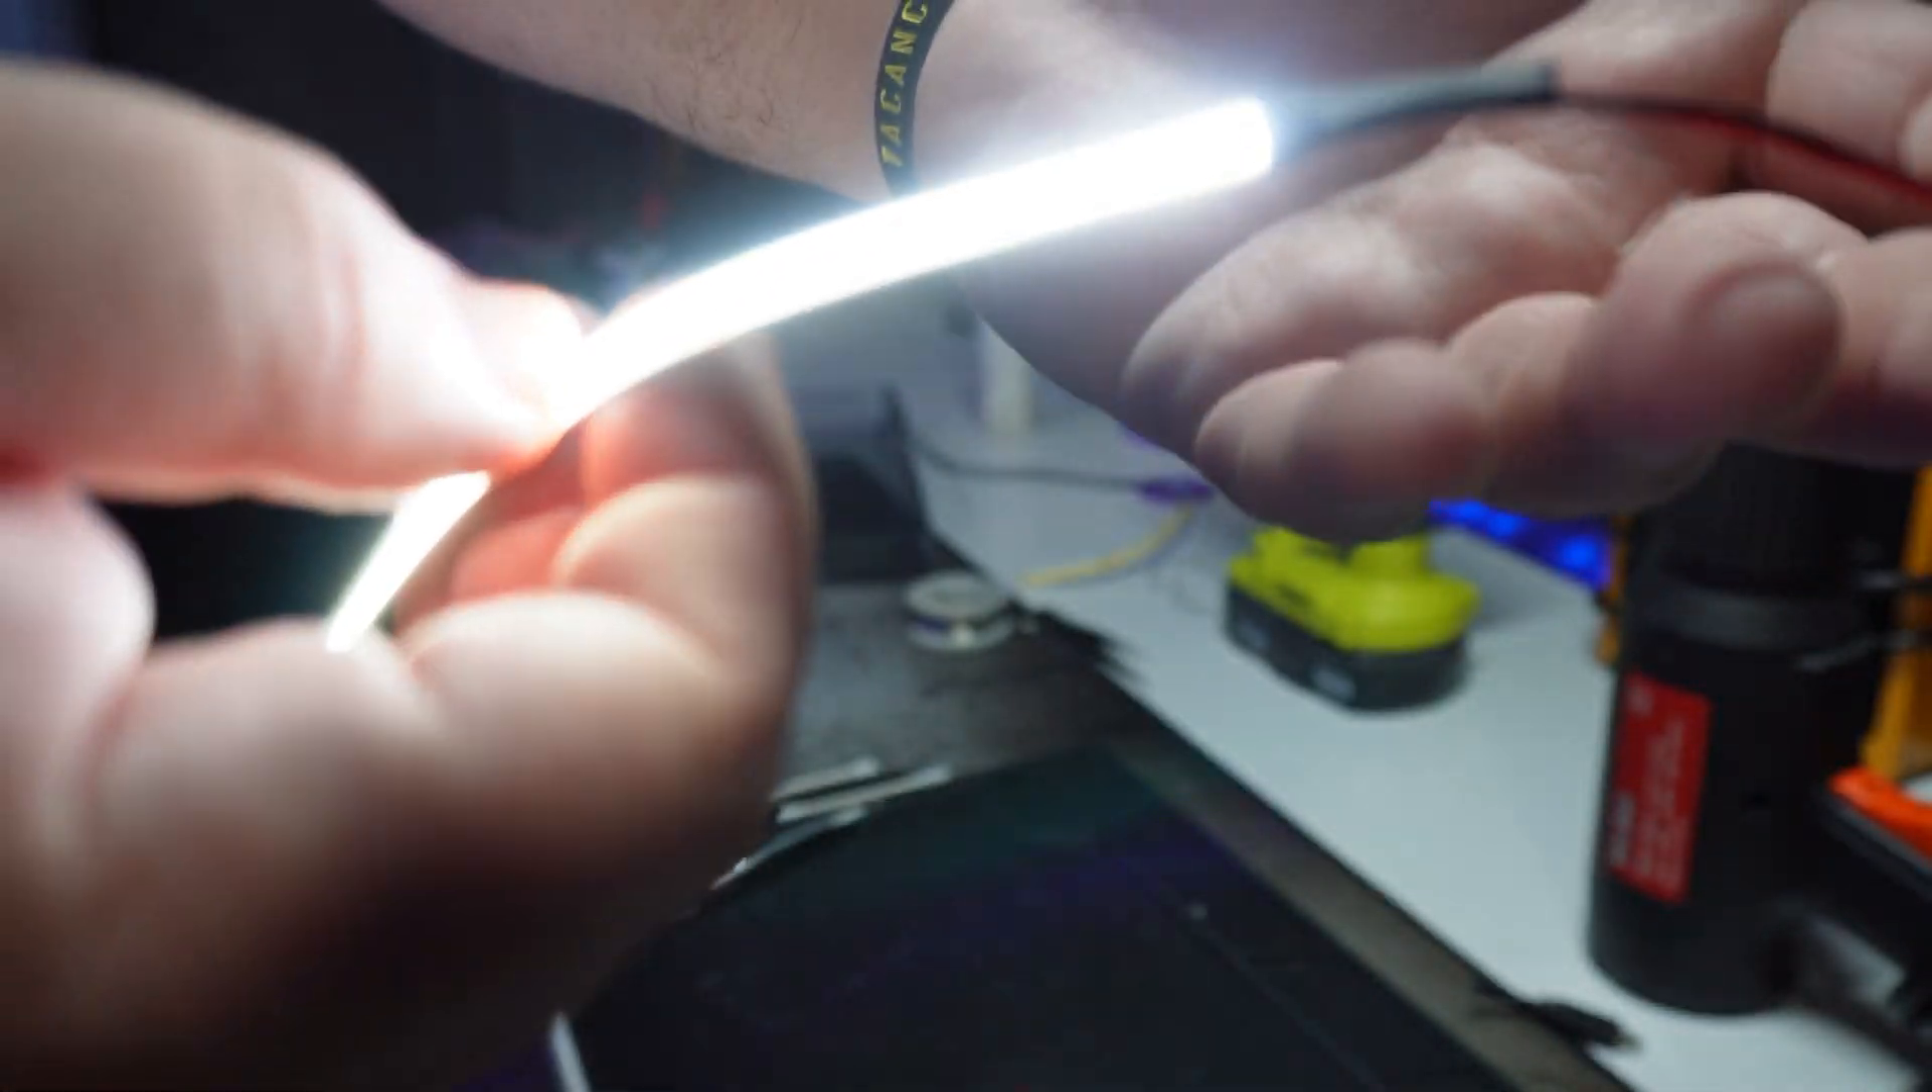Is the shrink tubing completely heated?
Yes.